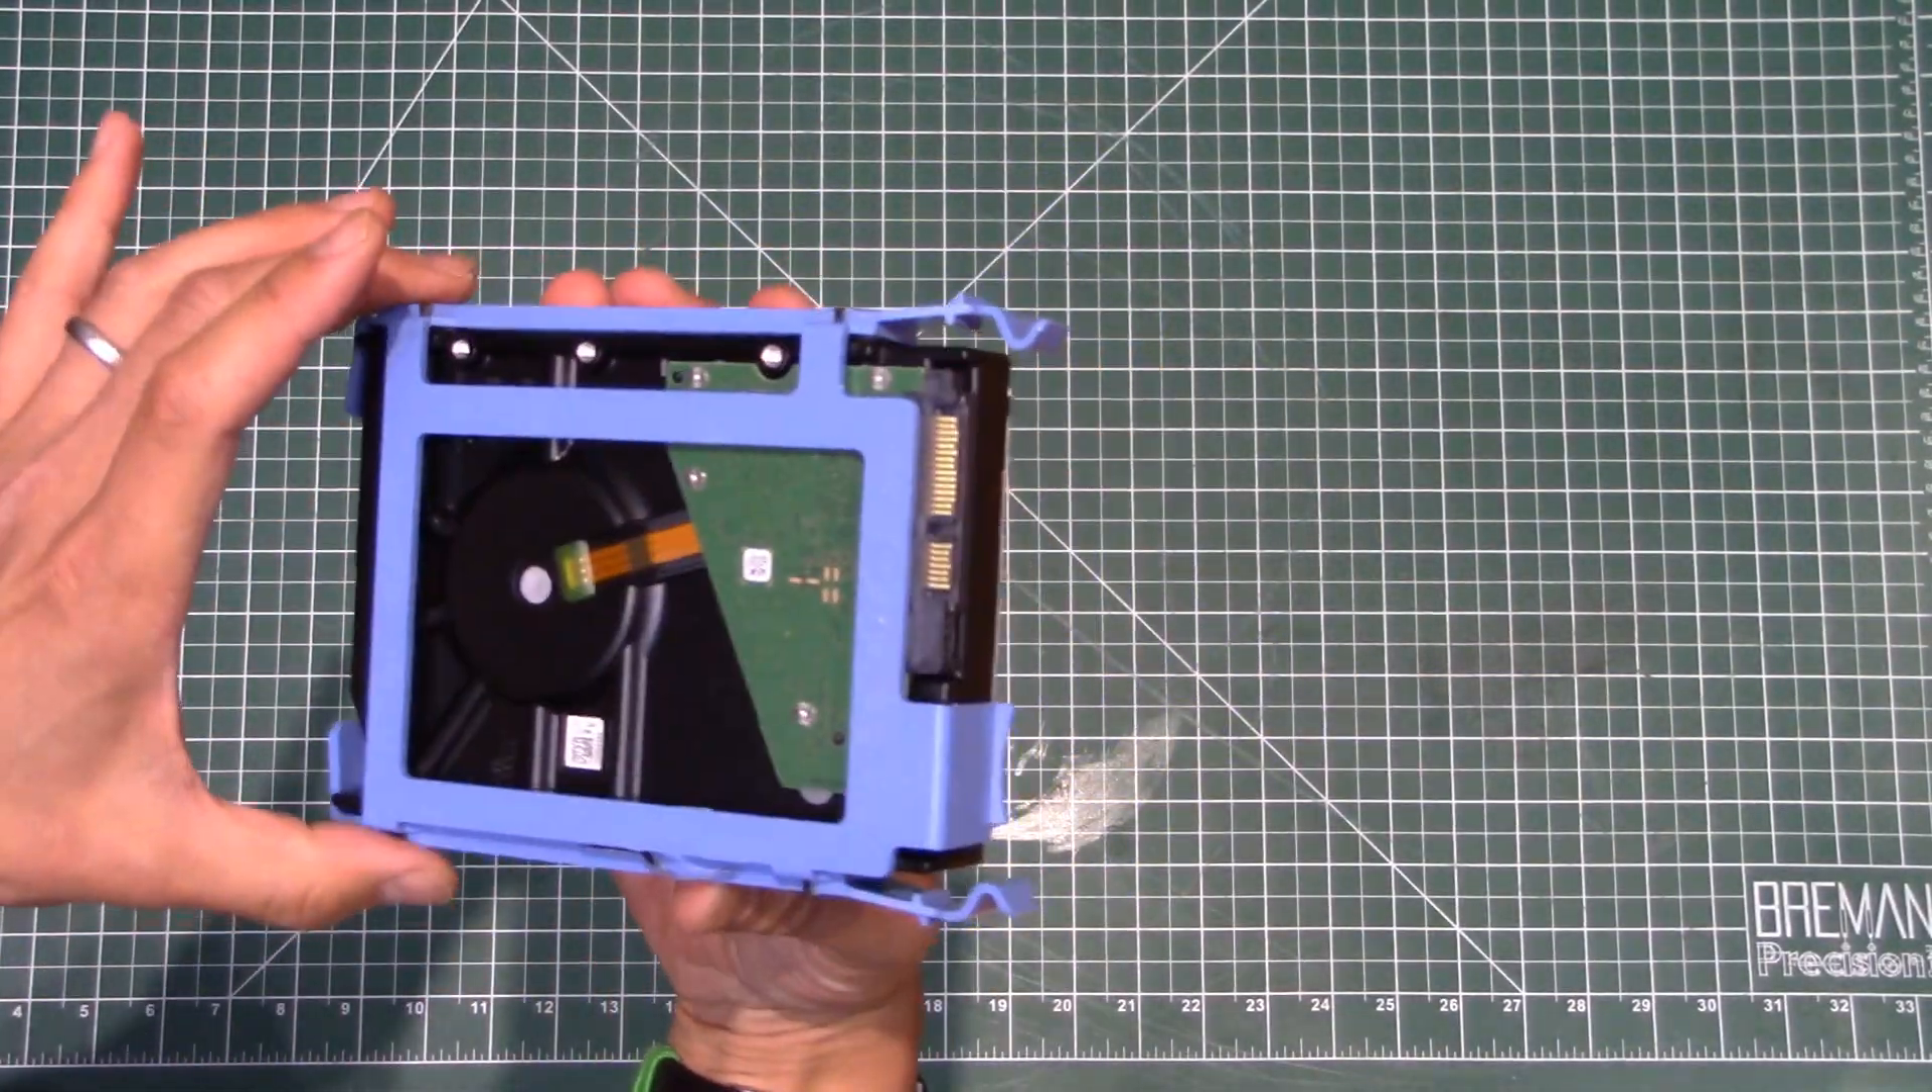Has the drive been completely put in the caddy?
Yes.